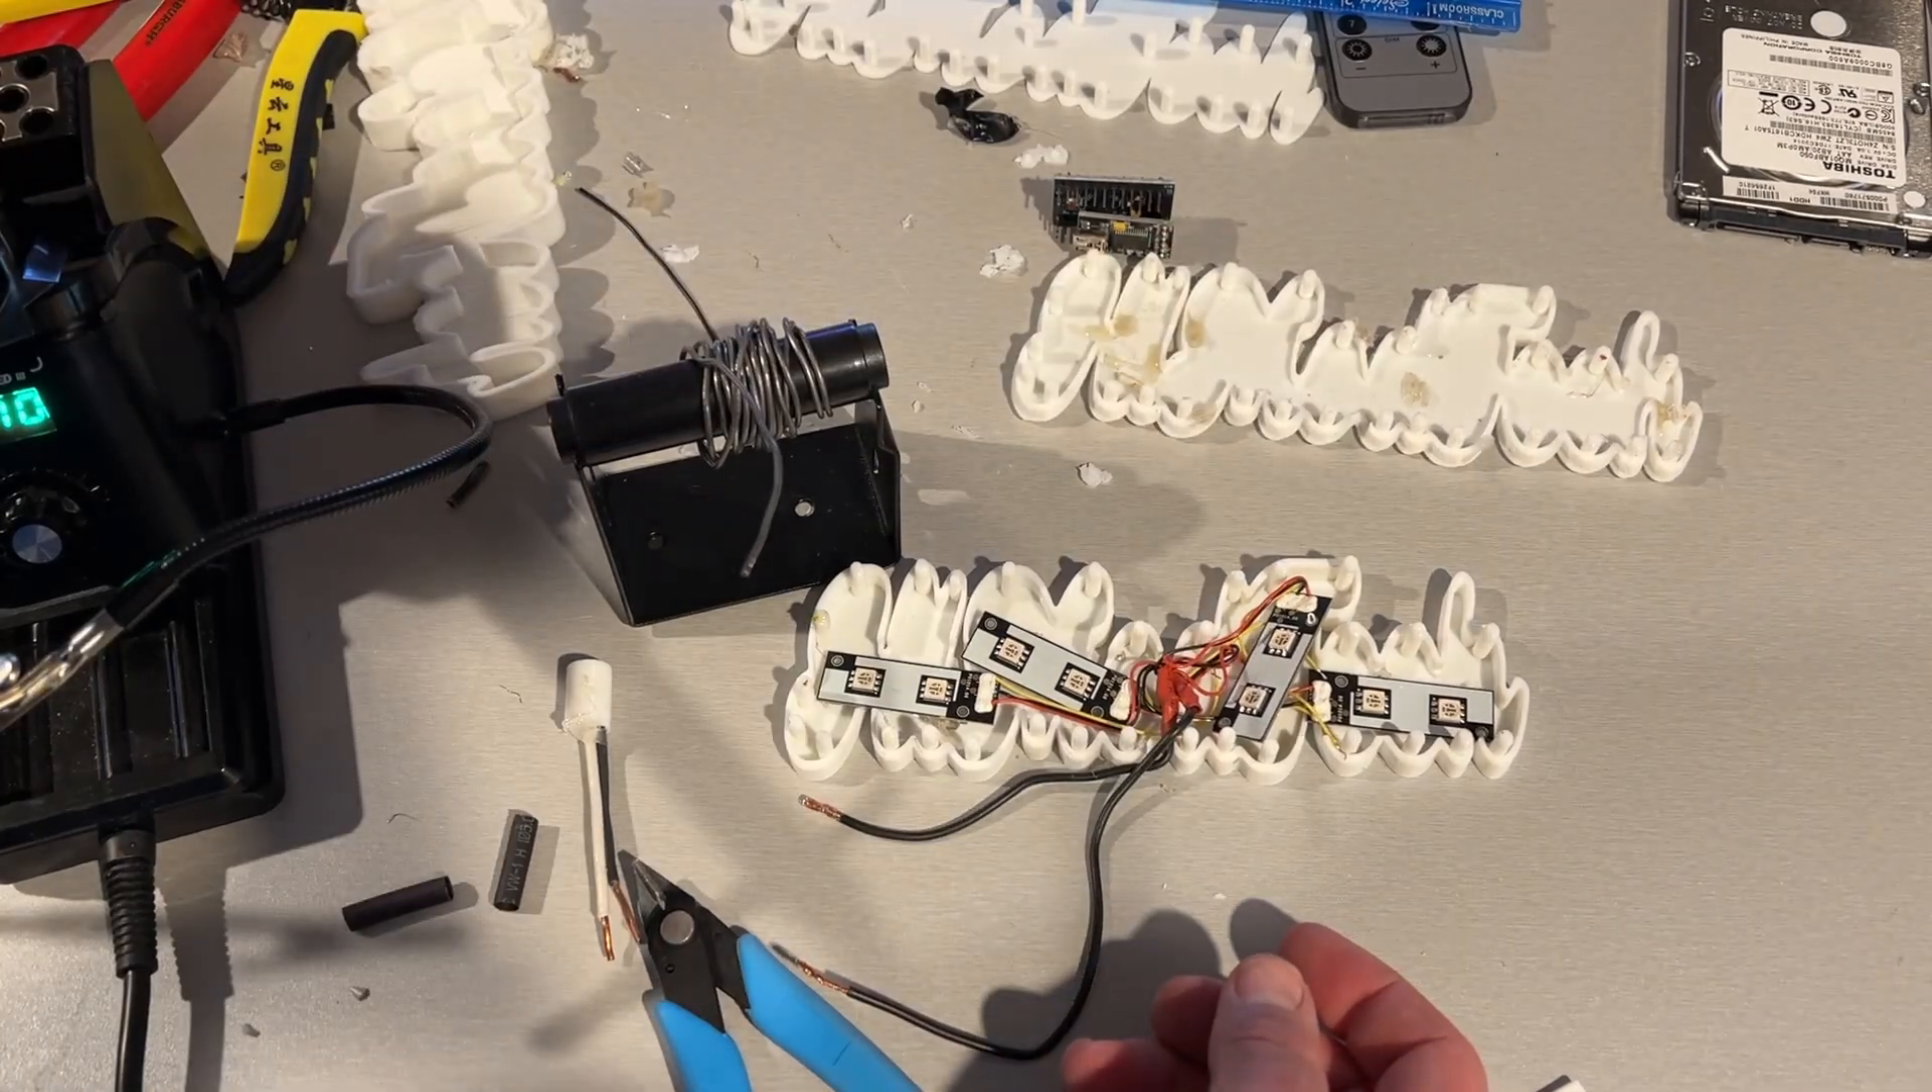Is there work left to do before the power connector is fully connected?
Yes.